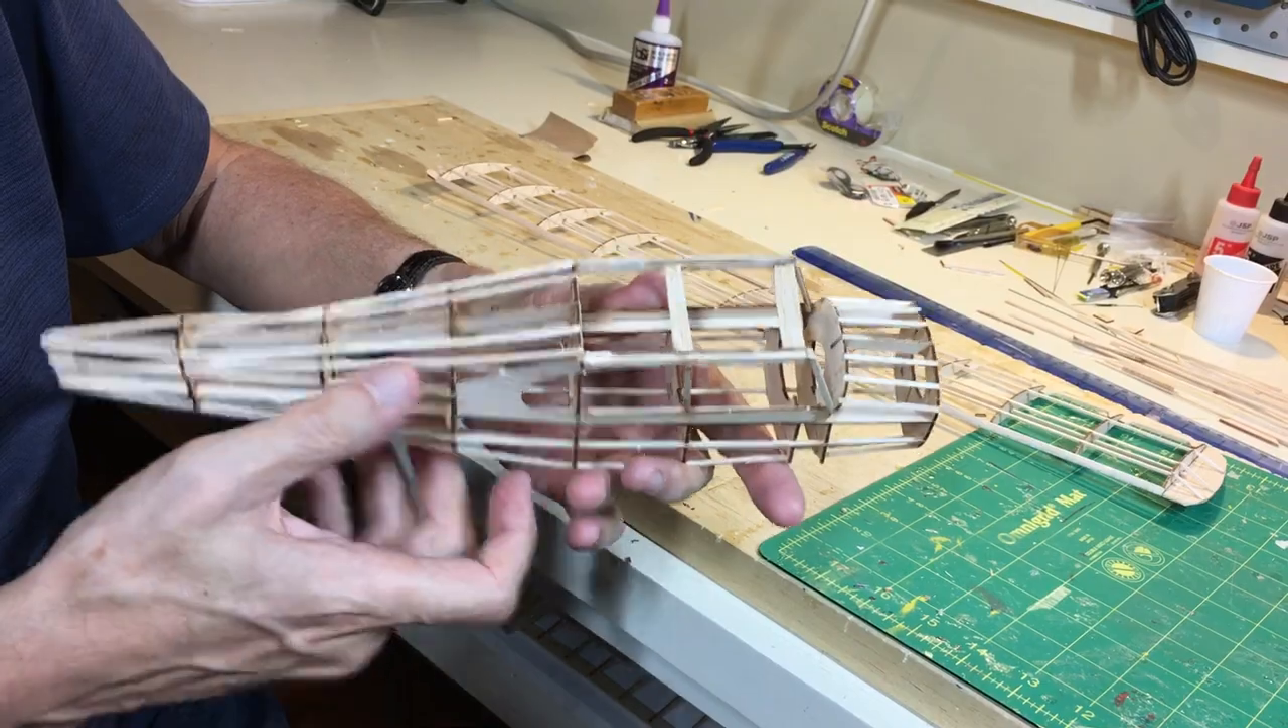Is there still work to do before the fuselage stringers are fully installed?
No.